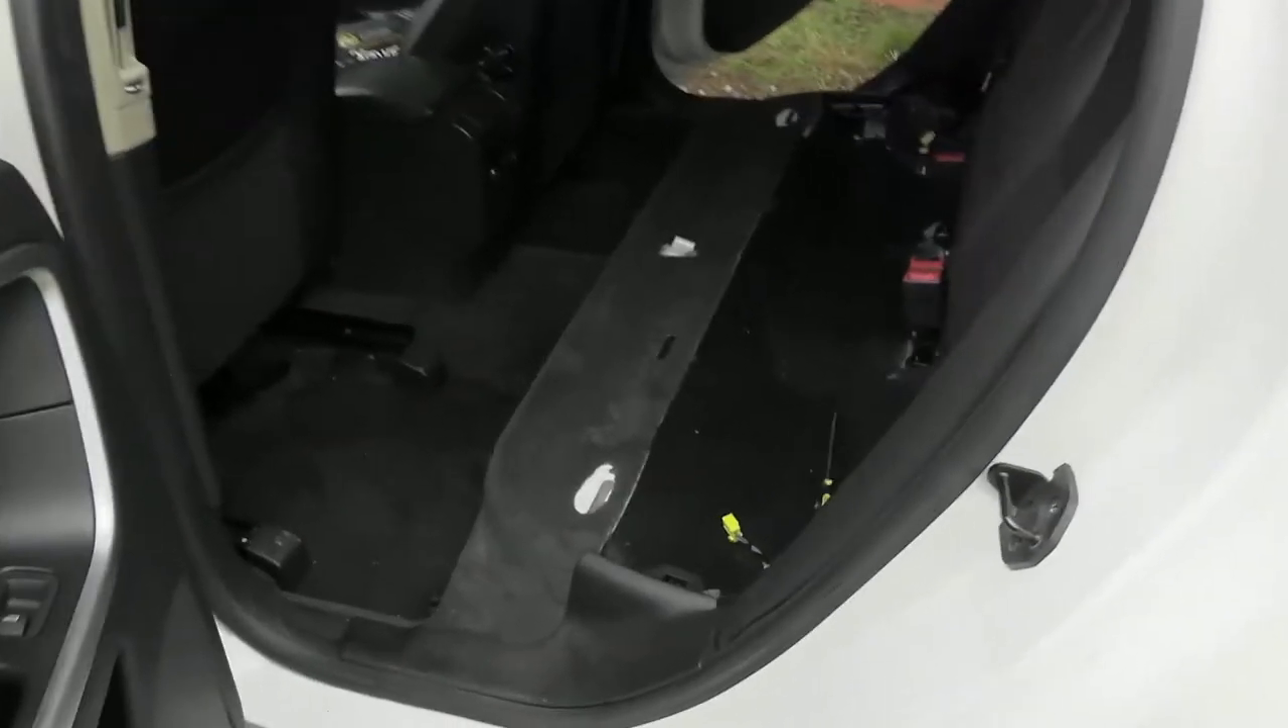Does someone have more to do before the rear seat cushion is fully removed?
No.